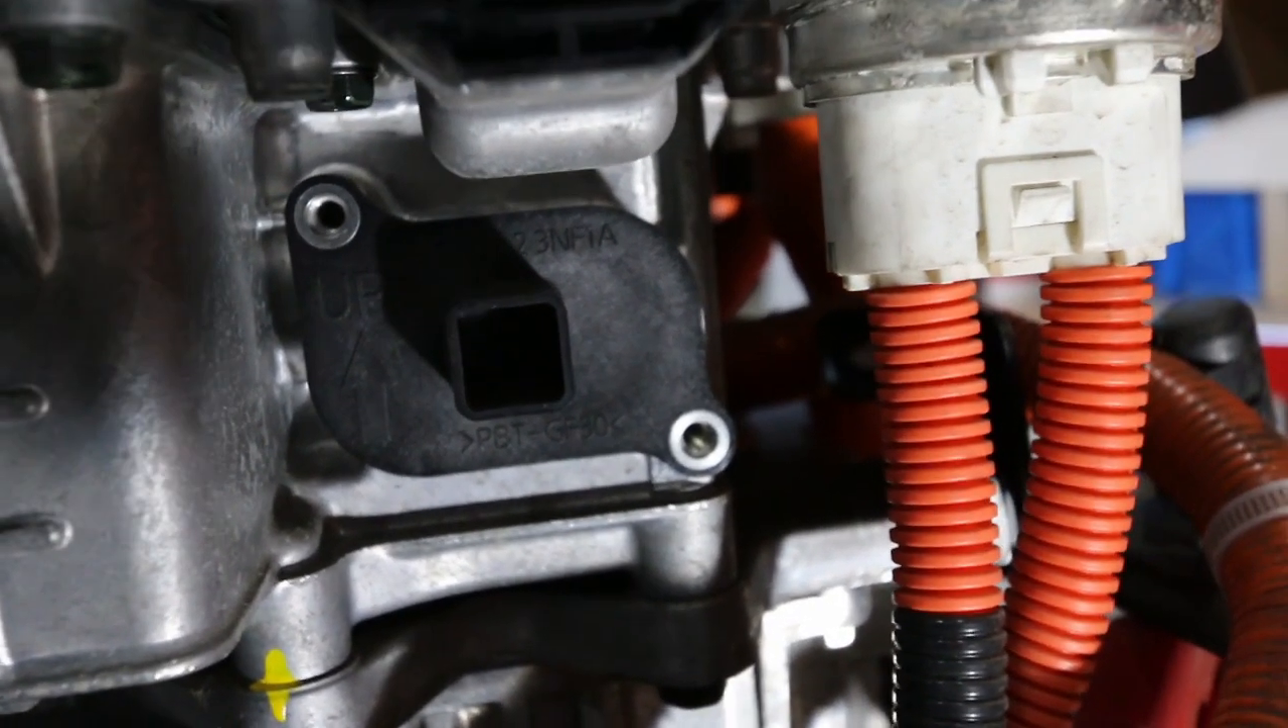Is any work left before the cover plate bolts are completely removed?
No.